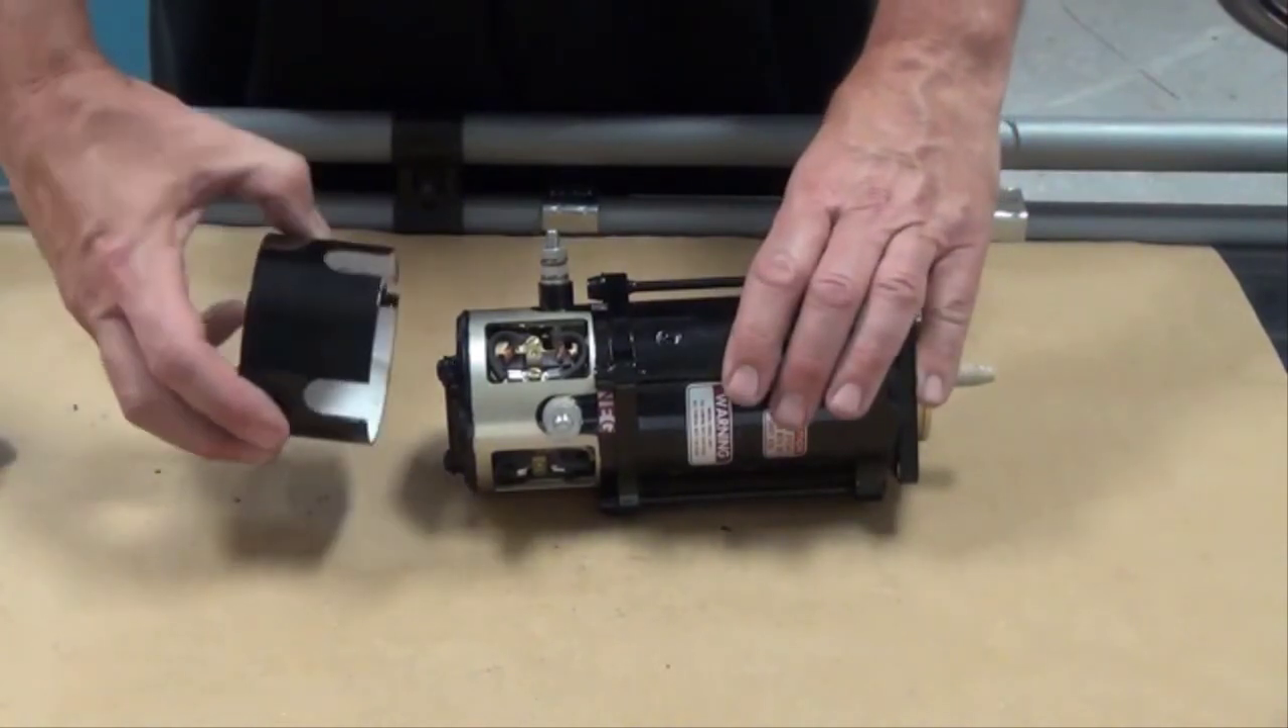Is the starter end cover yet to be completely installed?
Yes.